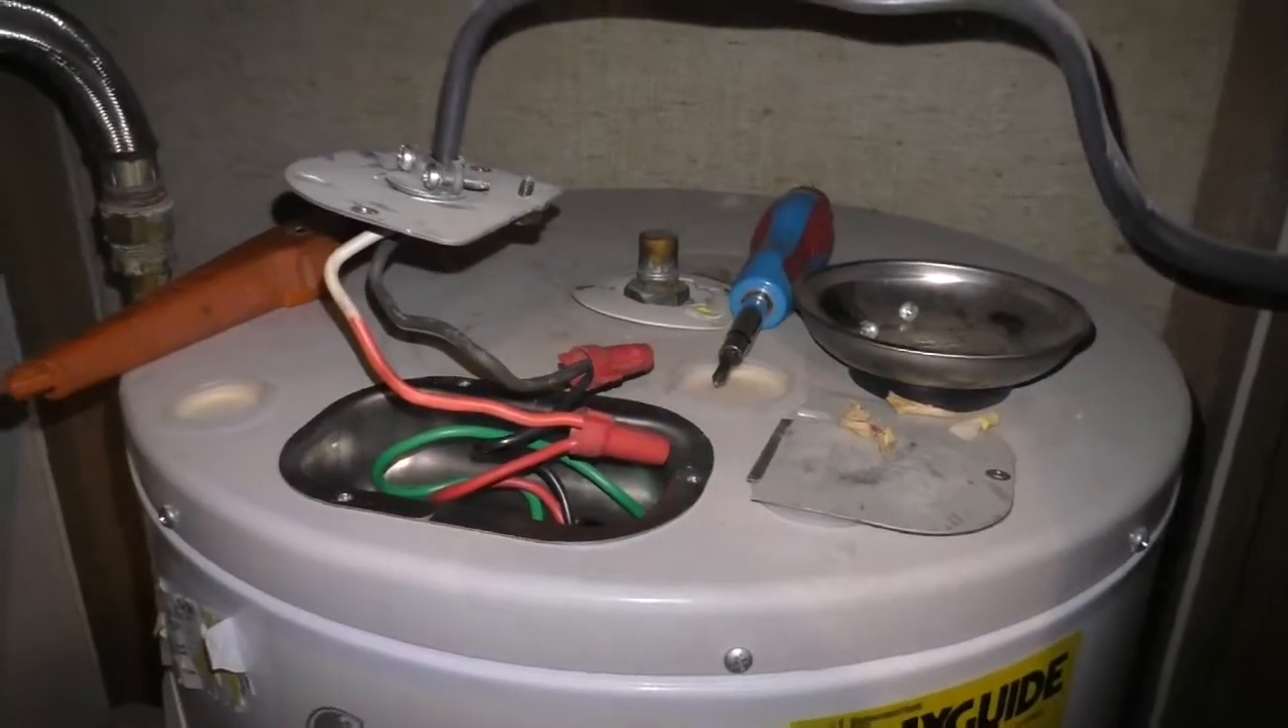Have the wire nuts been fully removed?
No.